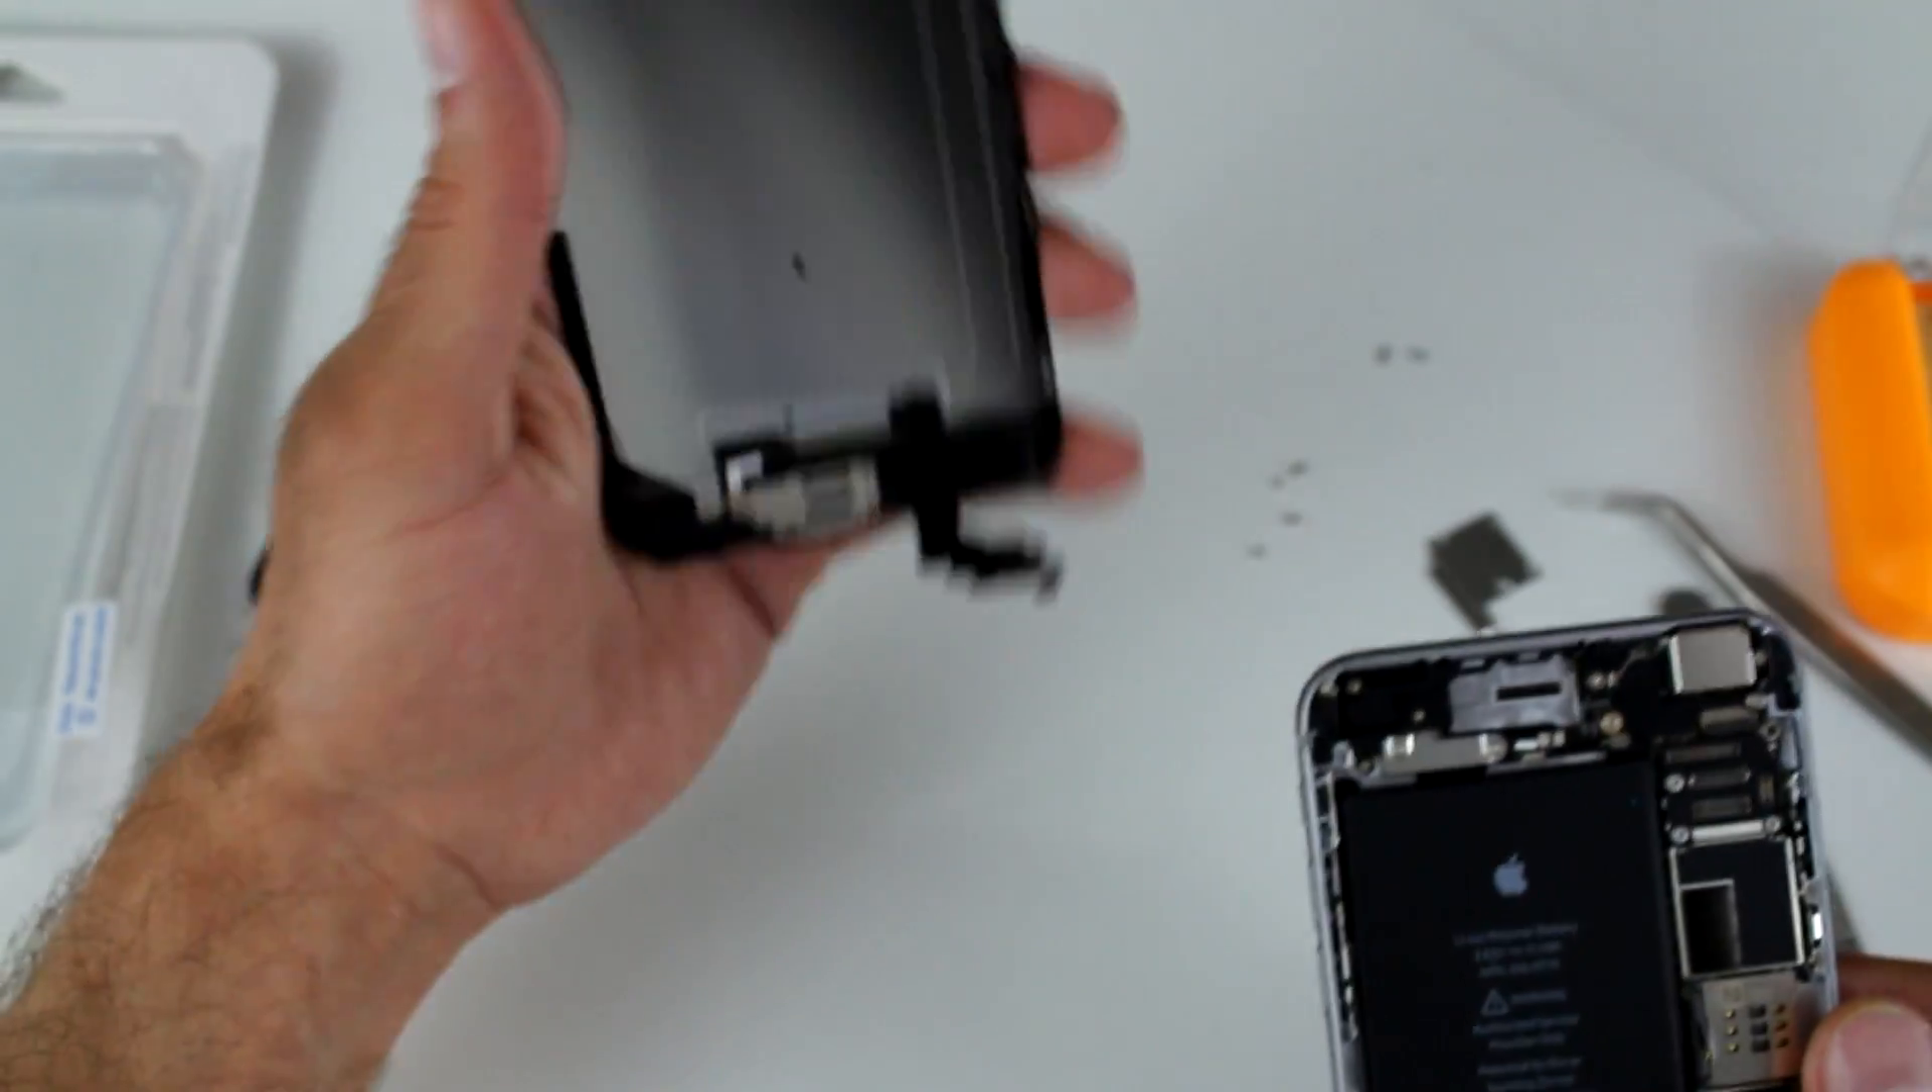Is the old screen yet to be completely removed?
No.